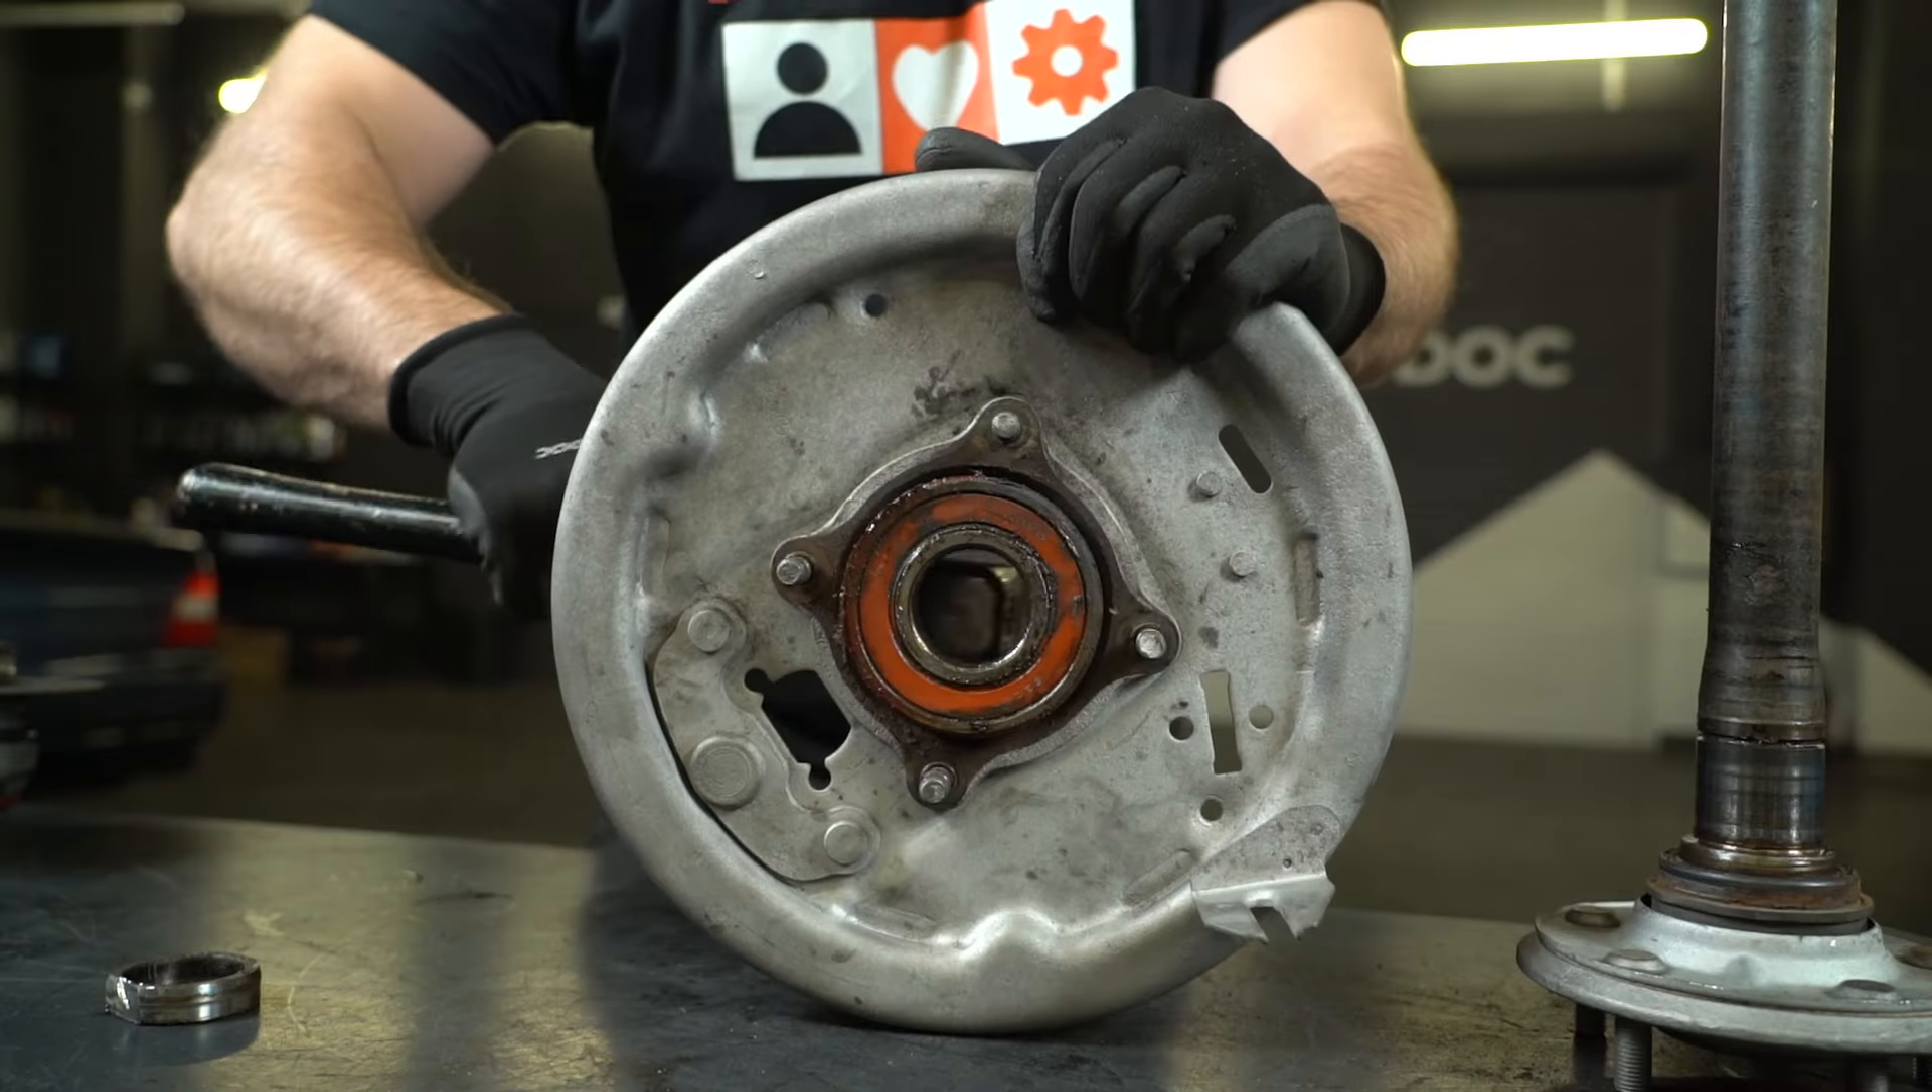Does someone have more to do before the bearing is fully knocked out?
Yes.